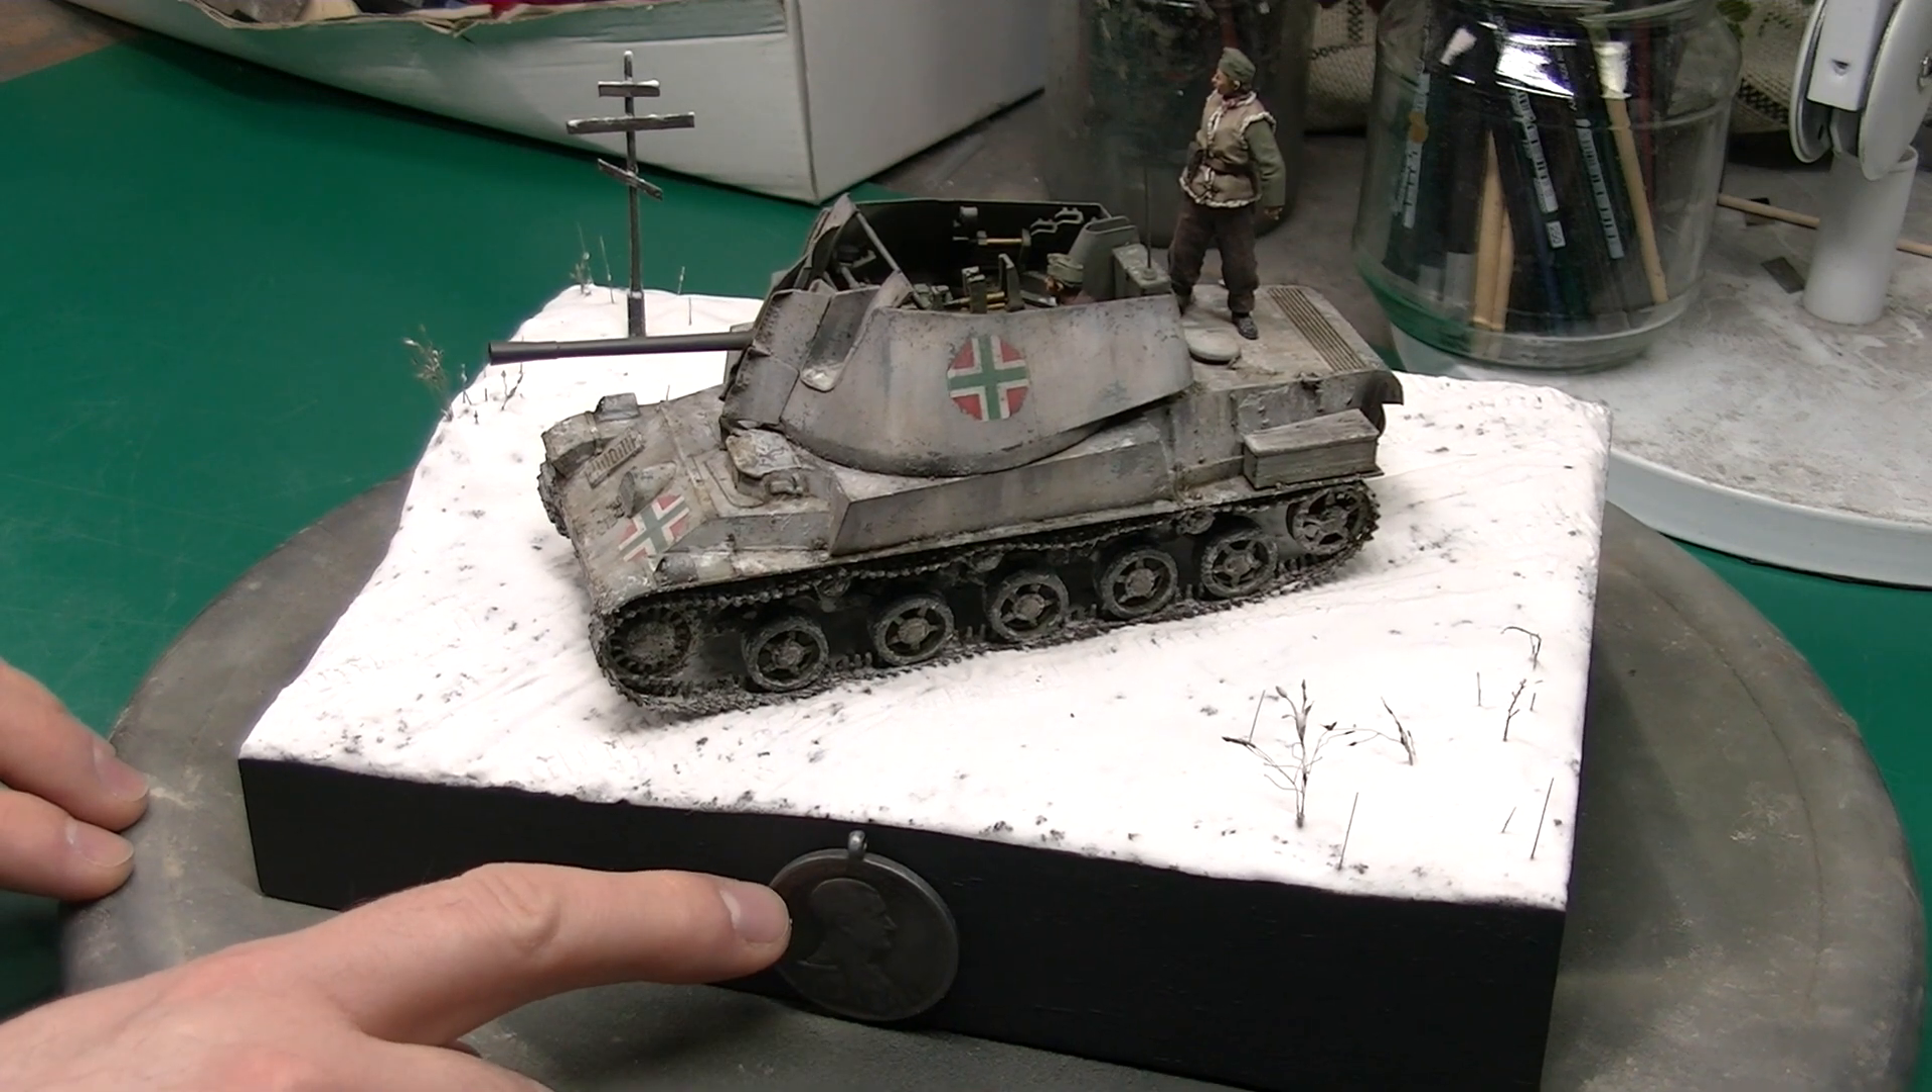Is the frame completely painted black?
Yes.